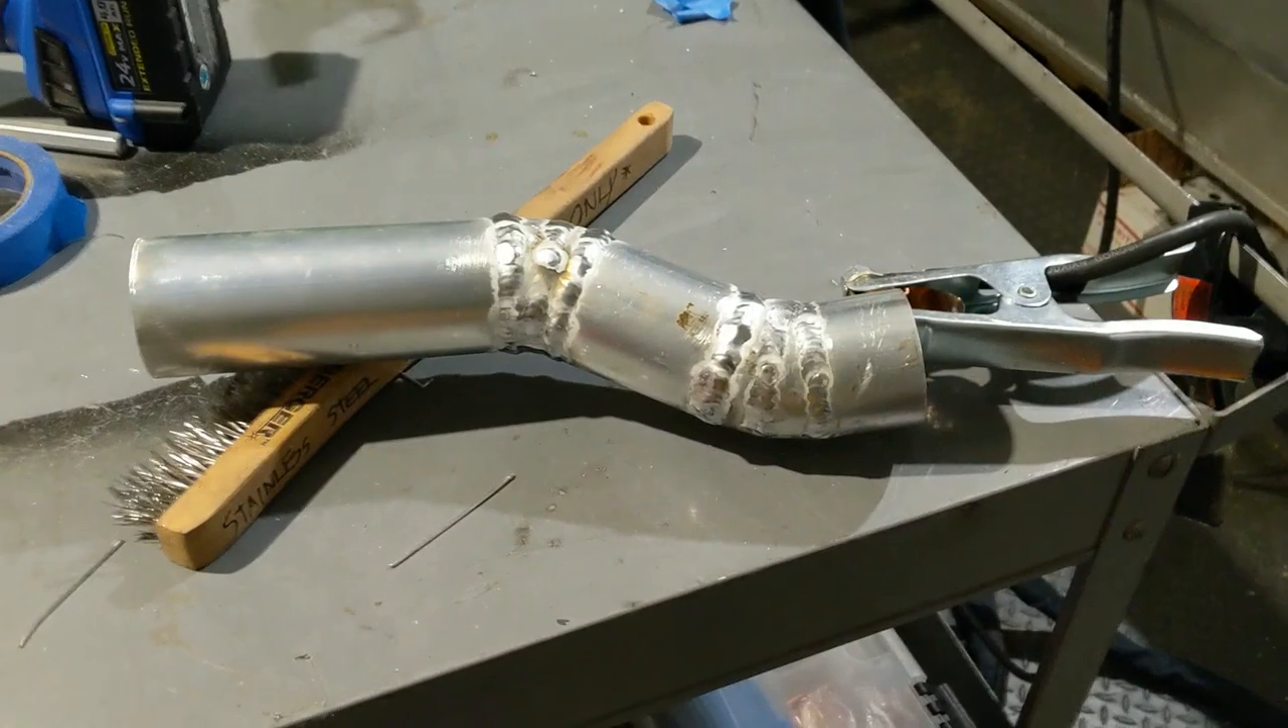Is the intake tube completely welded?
Yes.